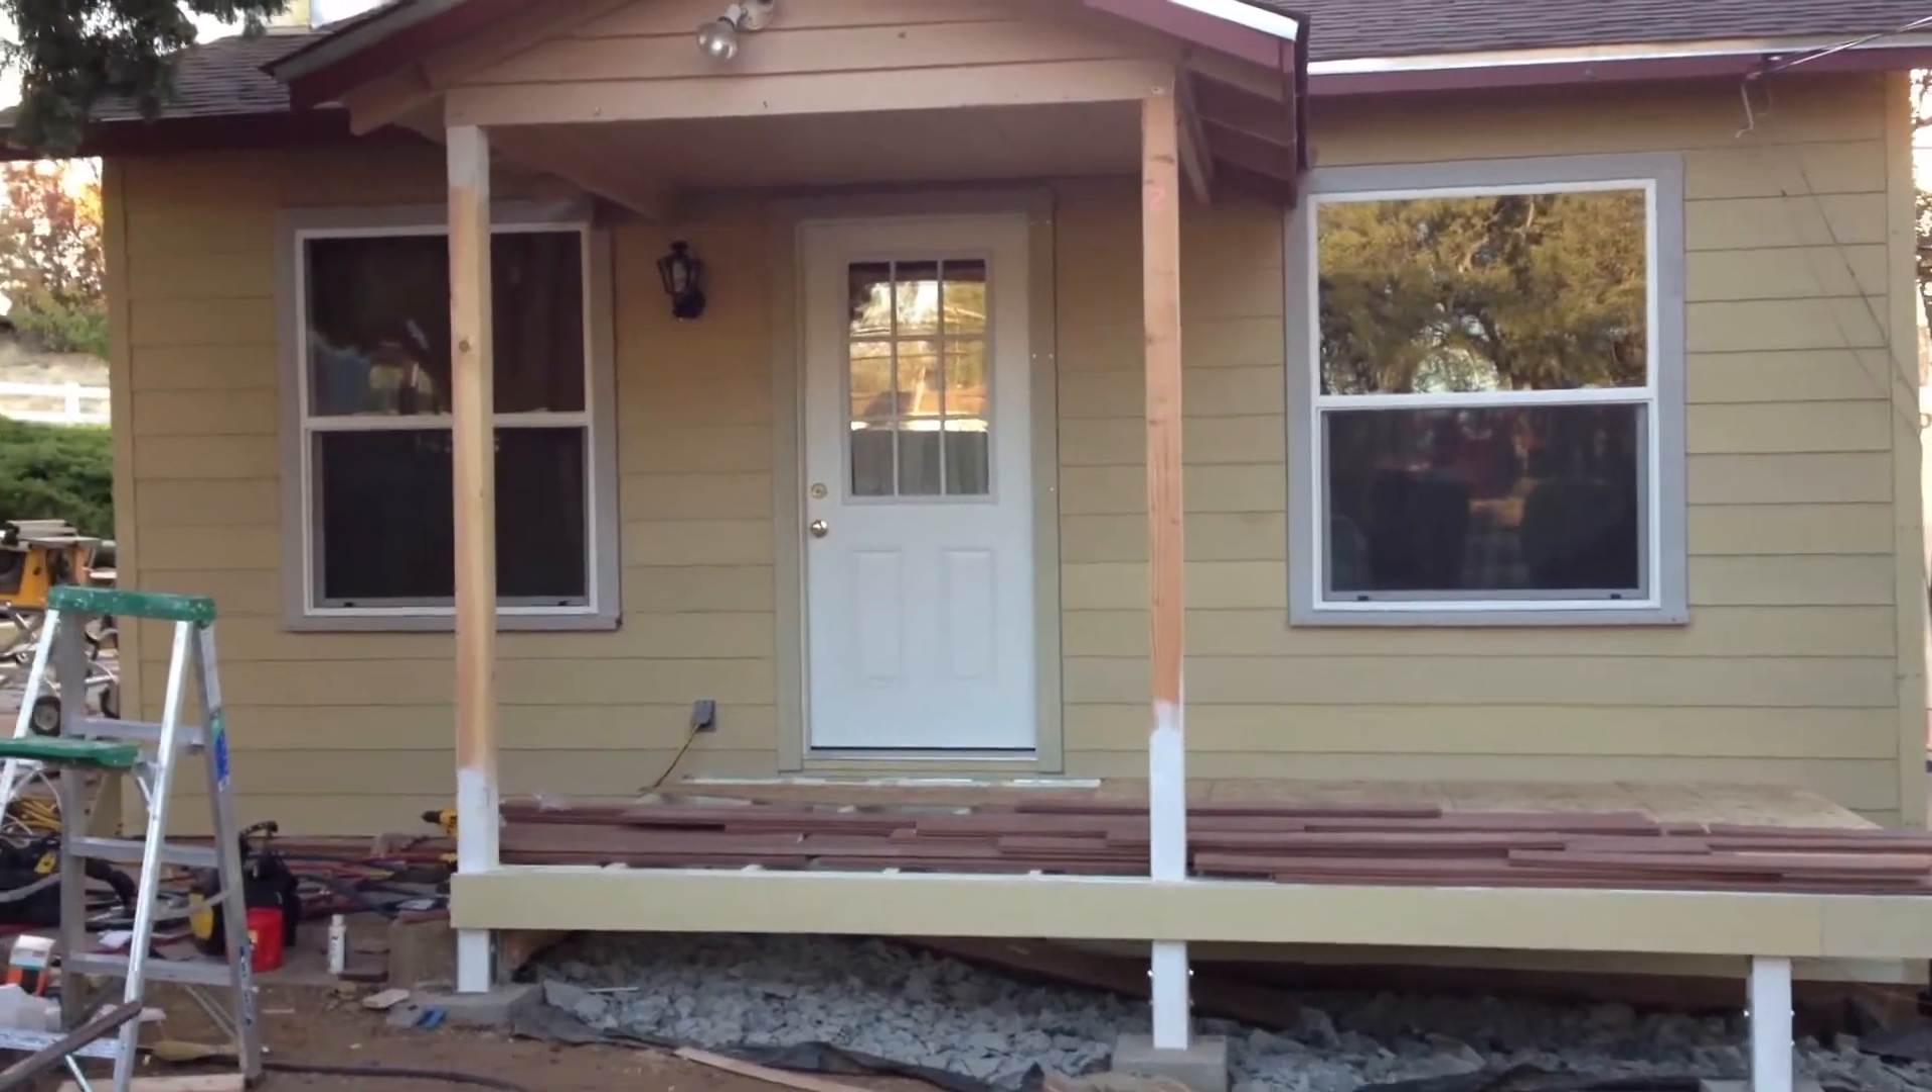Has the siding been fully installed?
Yes.